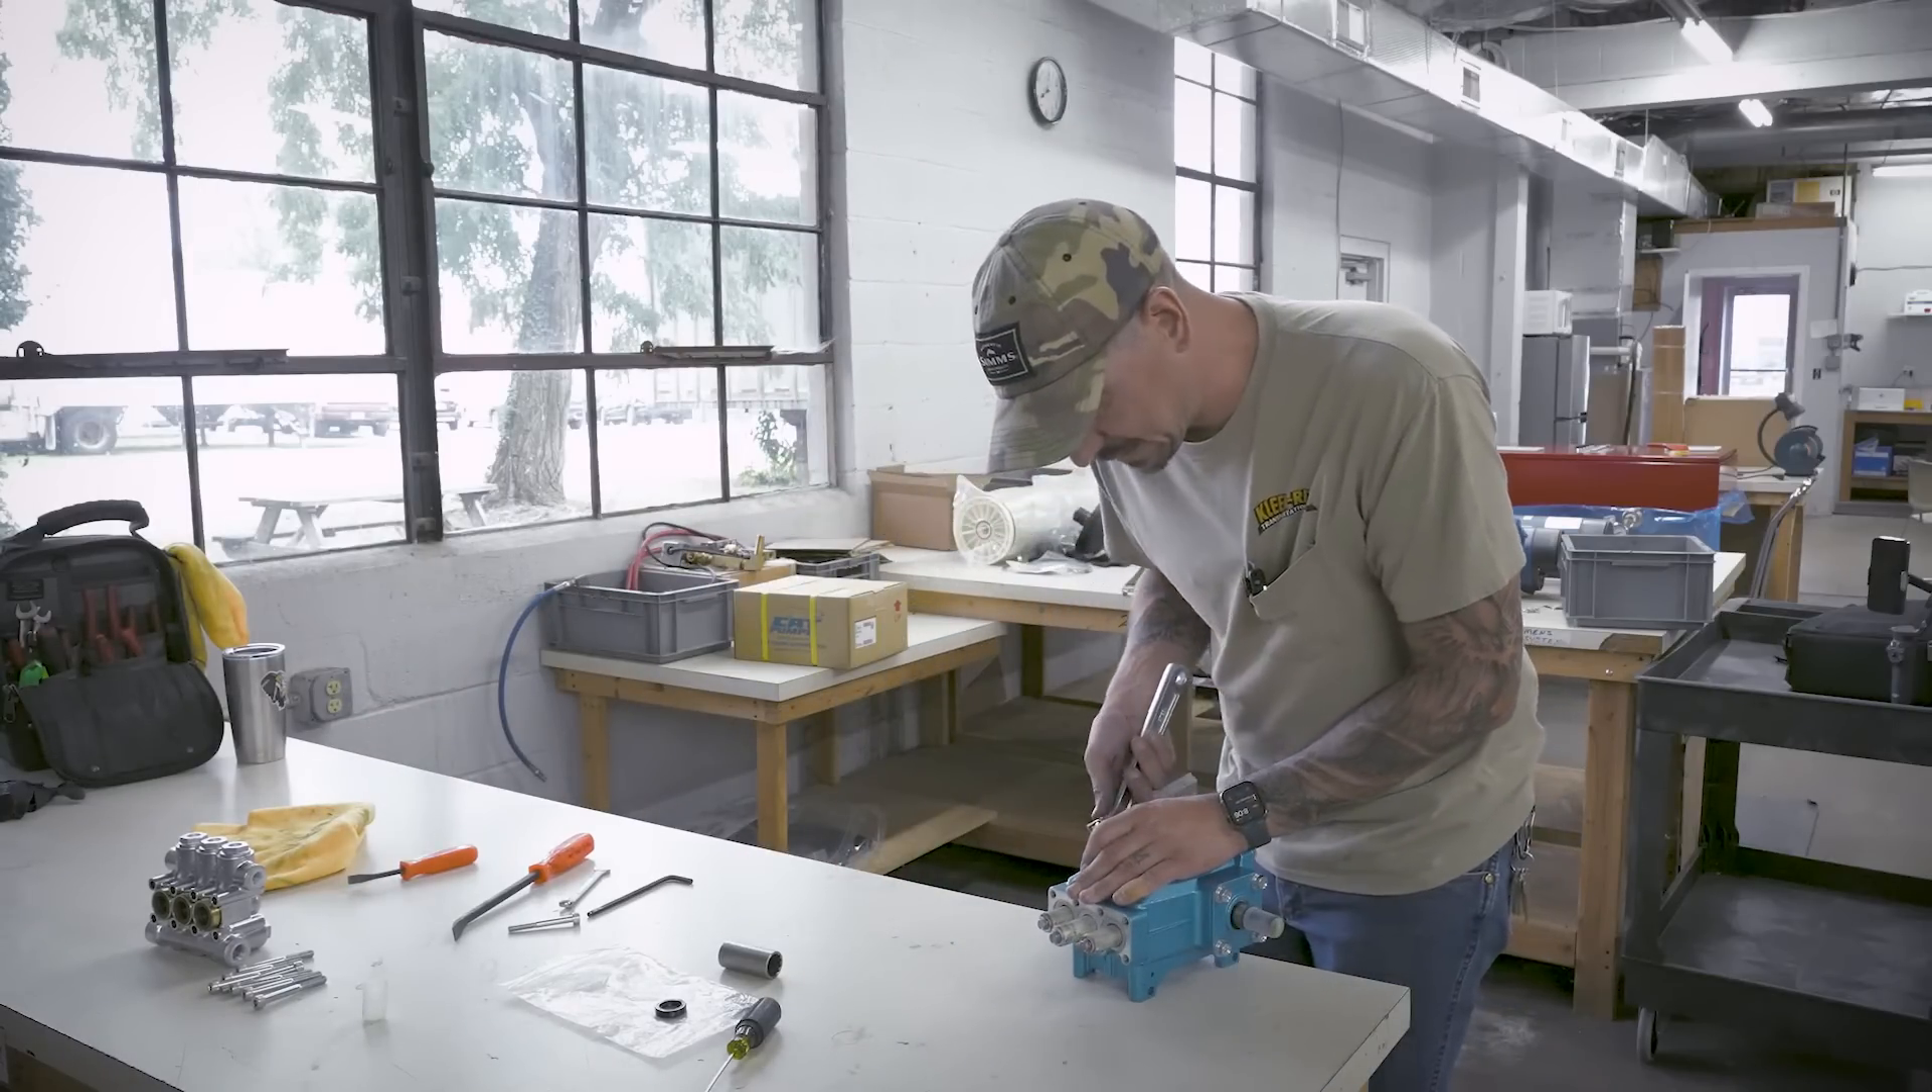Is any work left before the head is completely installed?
Yes.